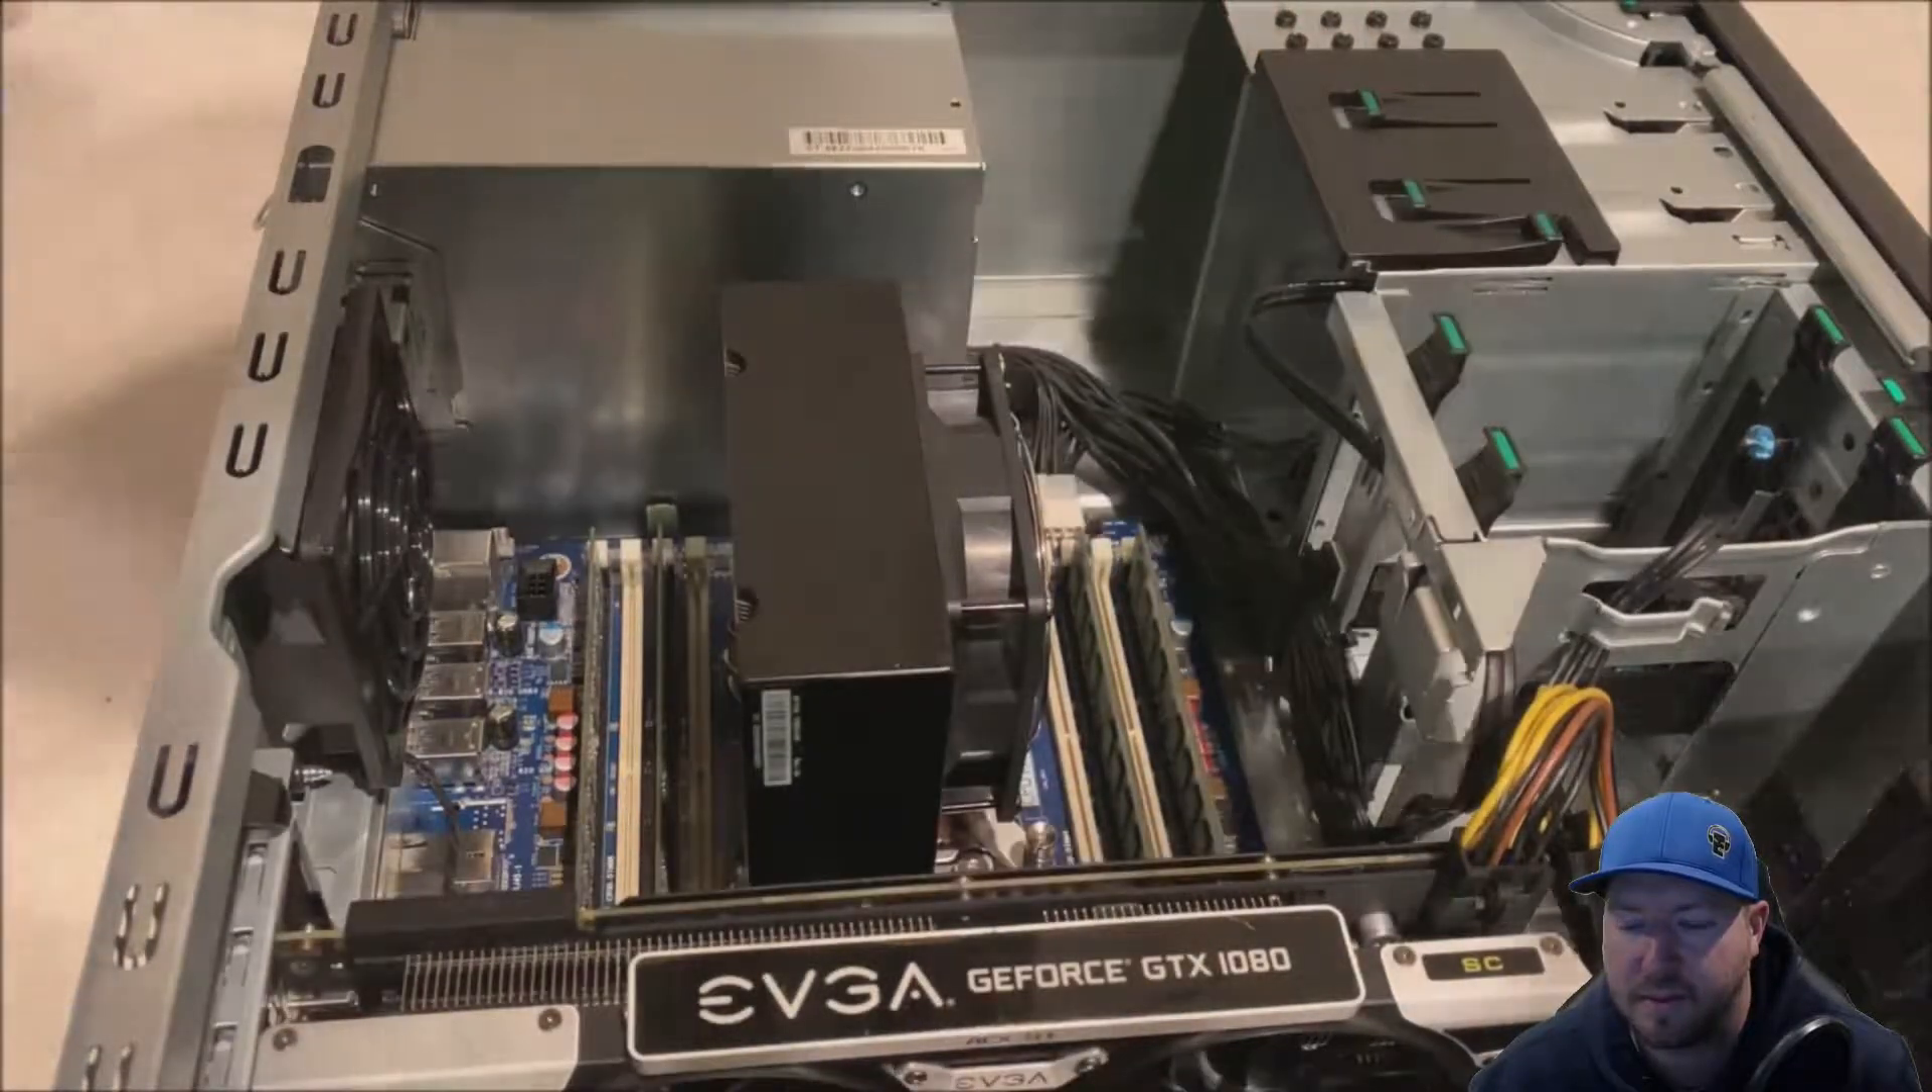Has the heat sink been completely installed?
Yes.